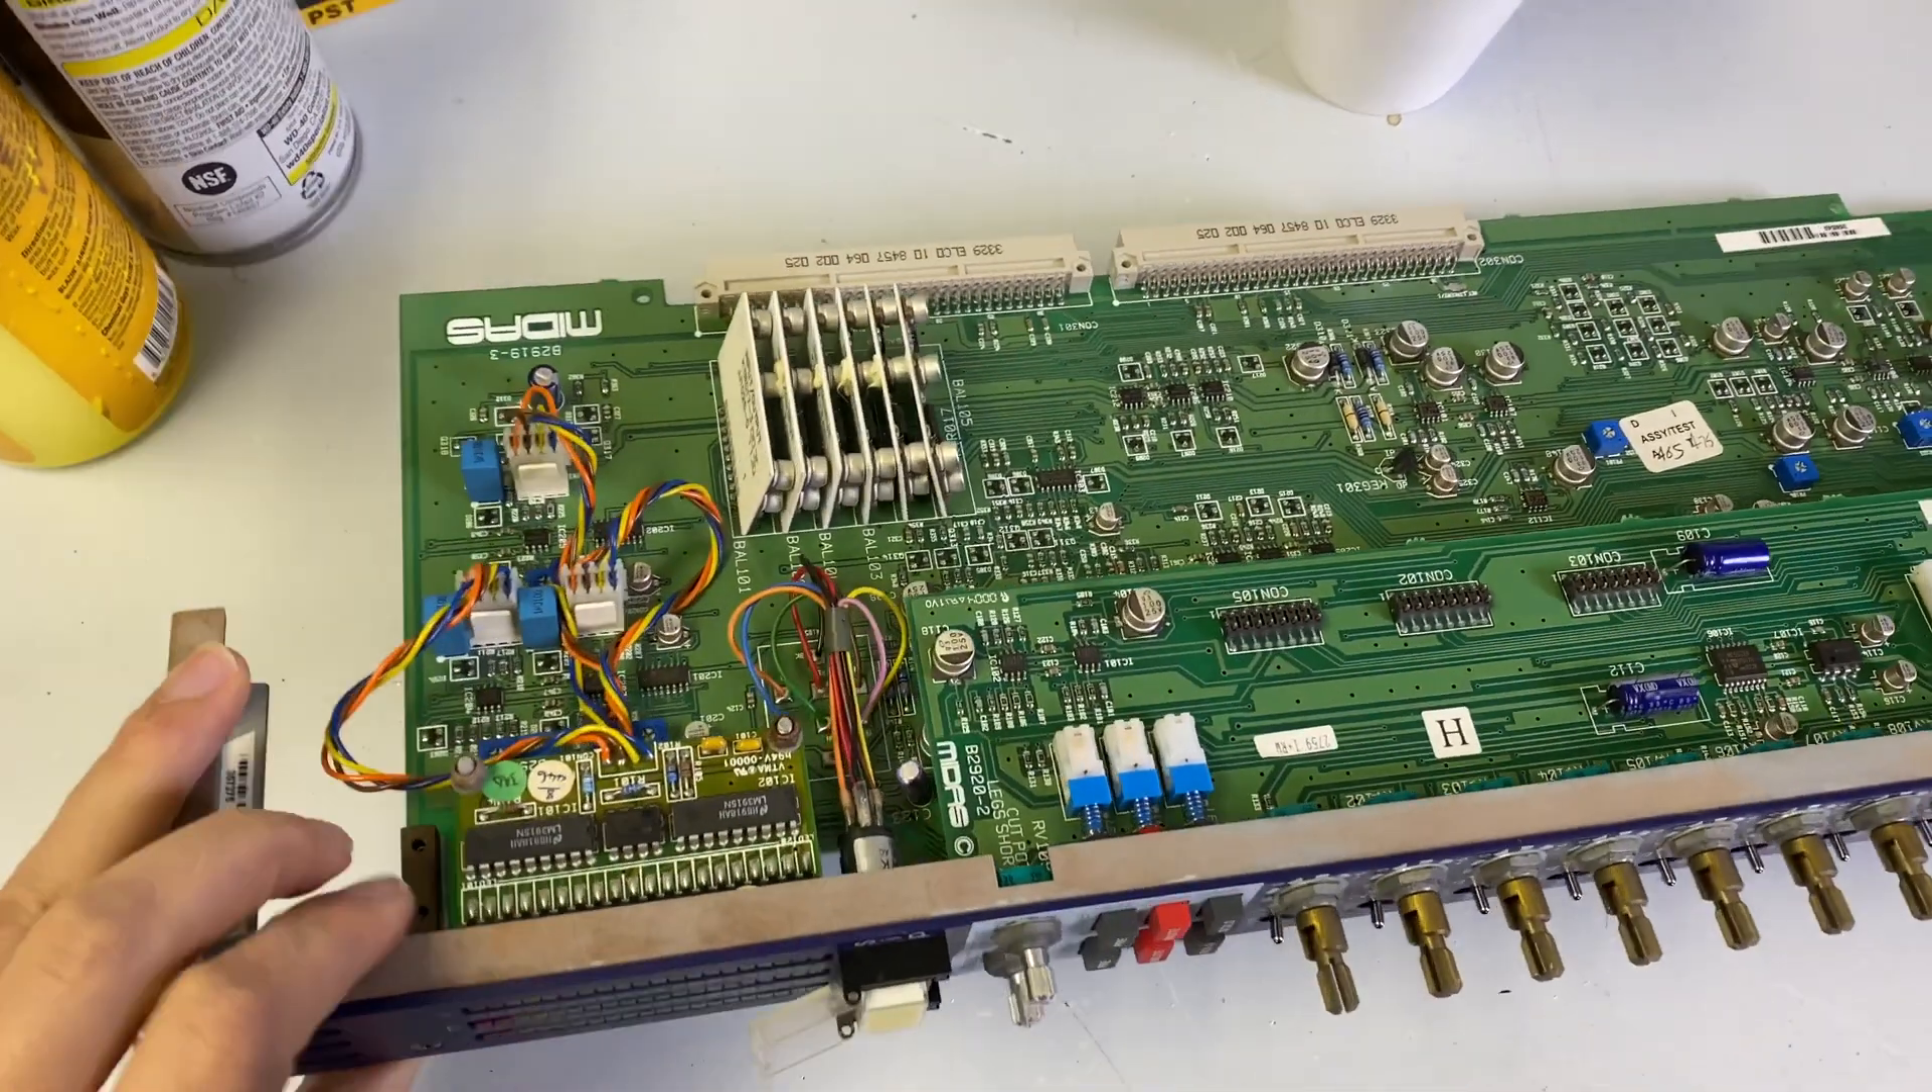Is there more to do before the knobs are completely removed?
No.